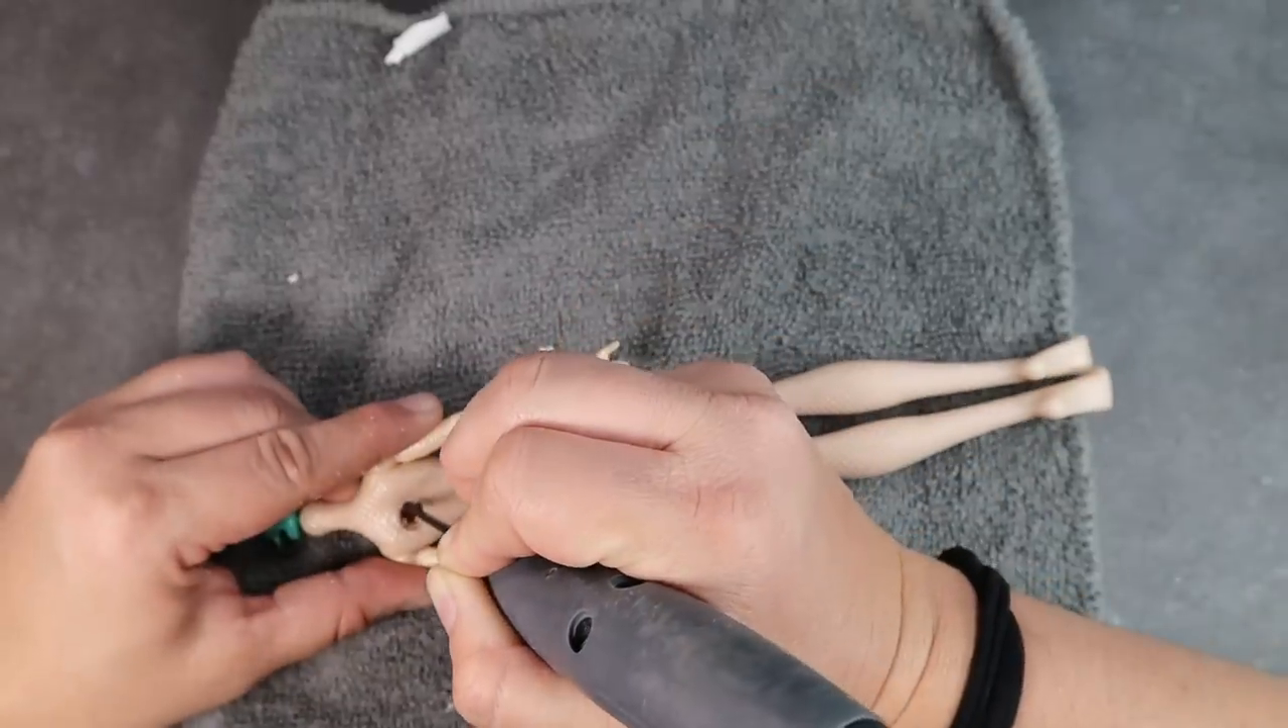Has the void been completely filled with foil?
No.